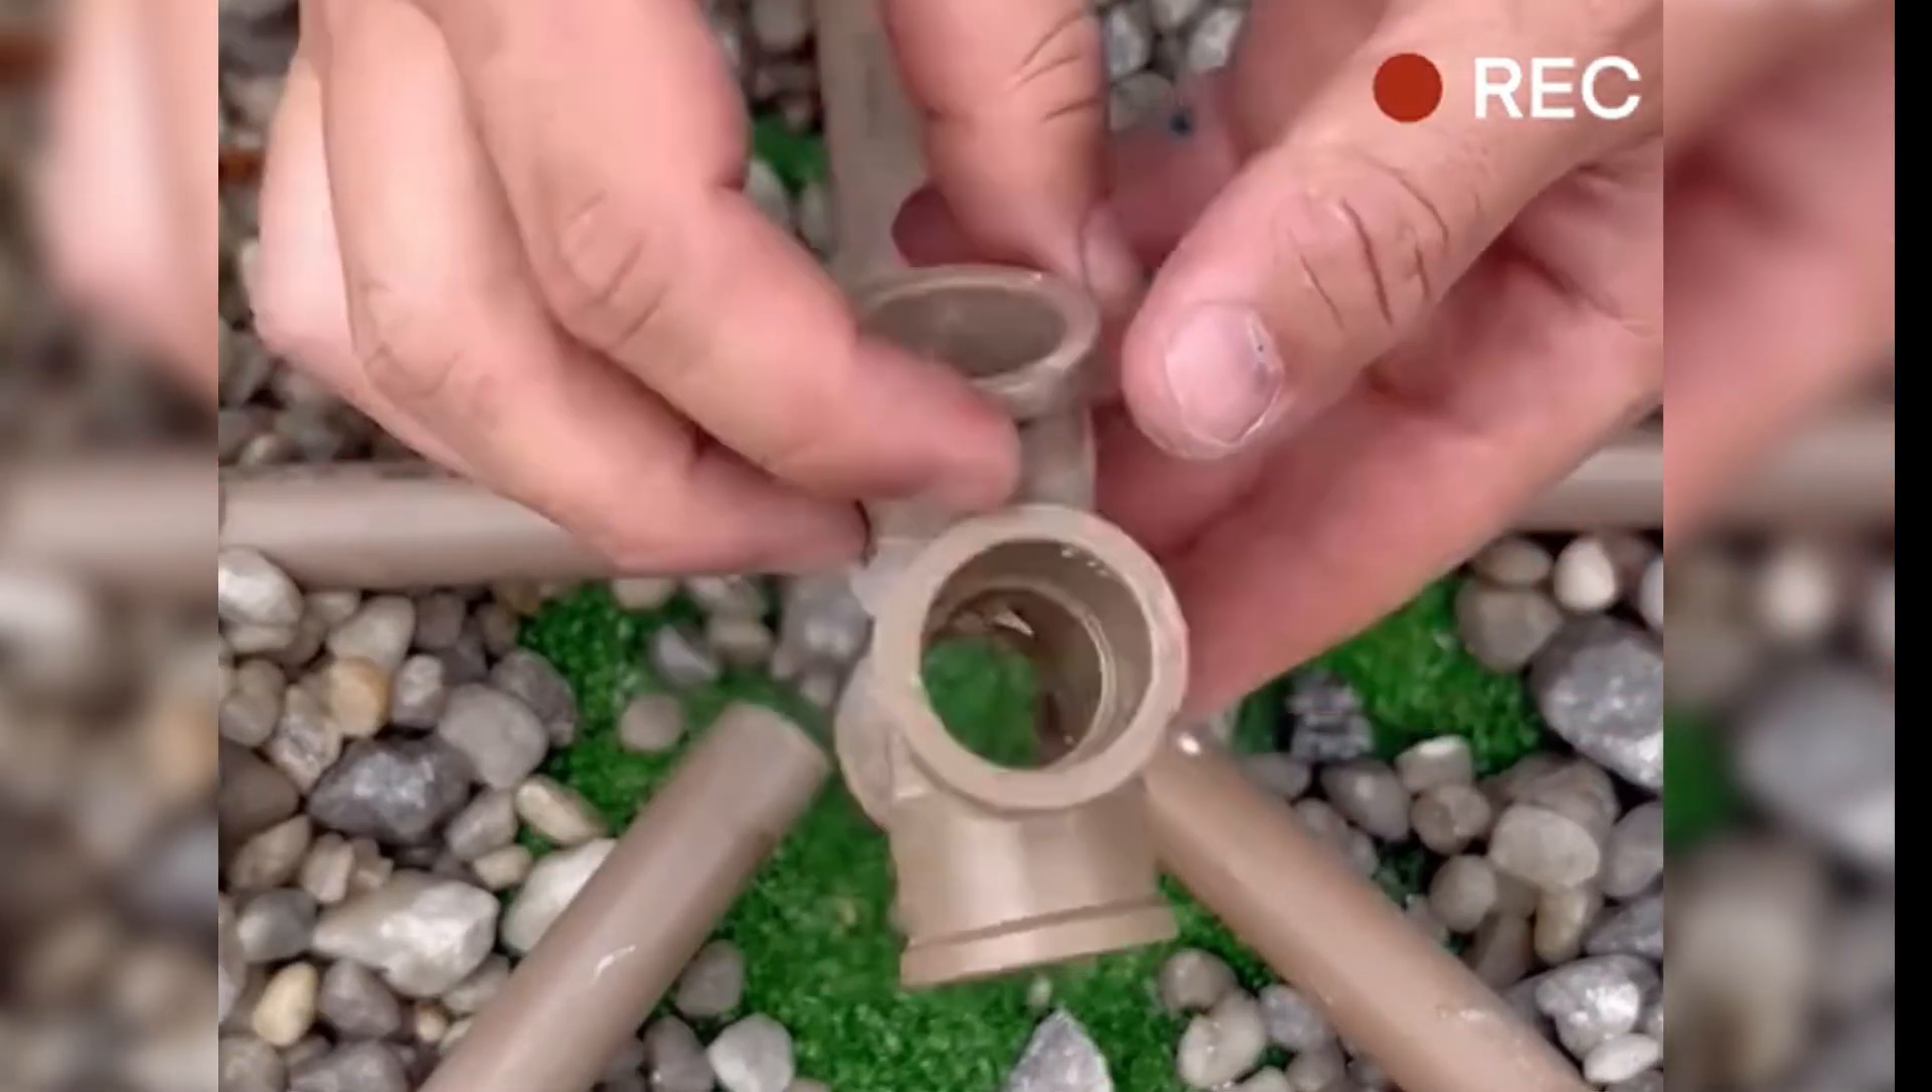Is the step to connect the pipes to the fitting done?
No.